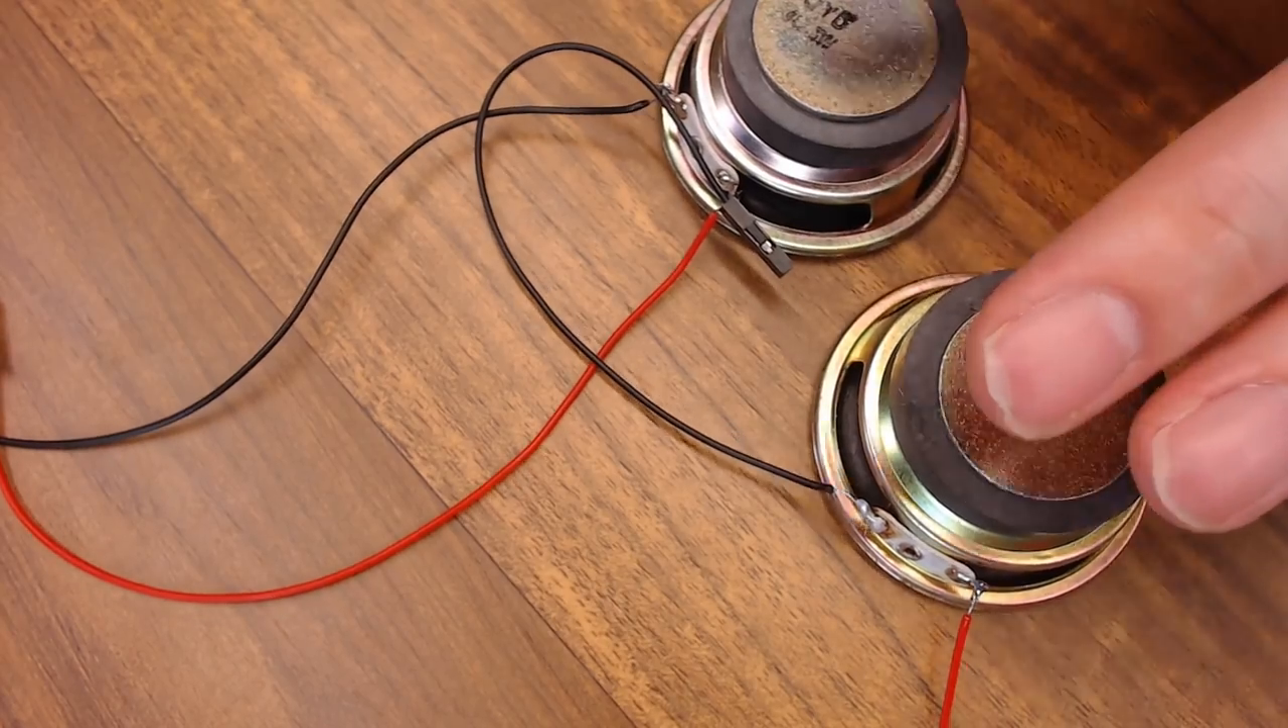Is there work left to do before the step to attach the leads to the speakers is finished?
No.